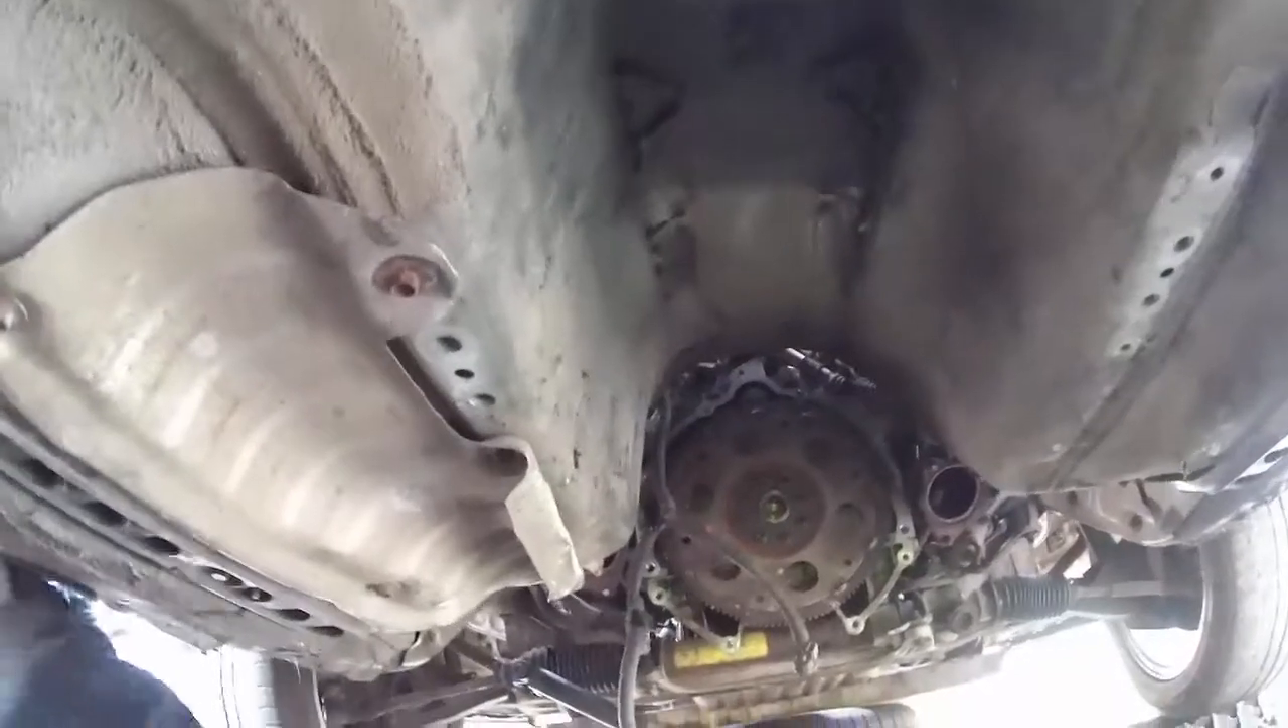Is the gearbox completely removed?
Yes.